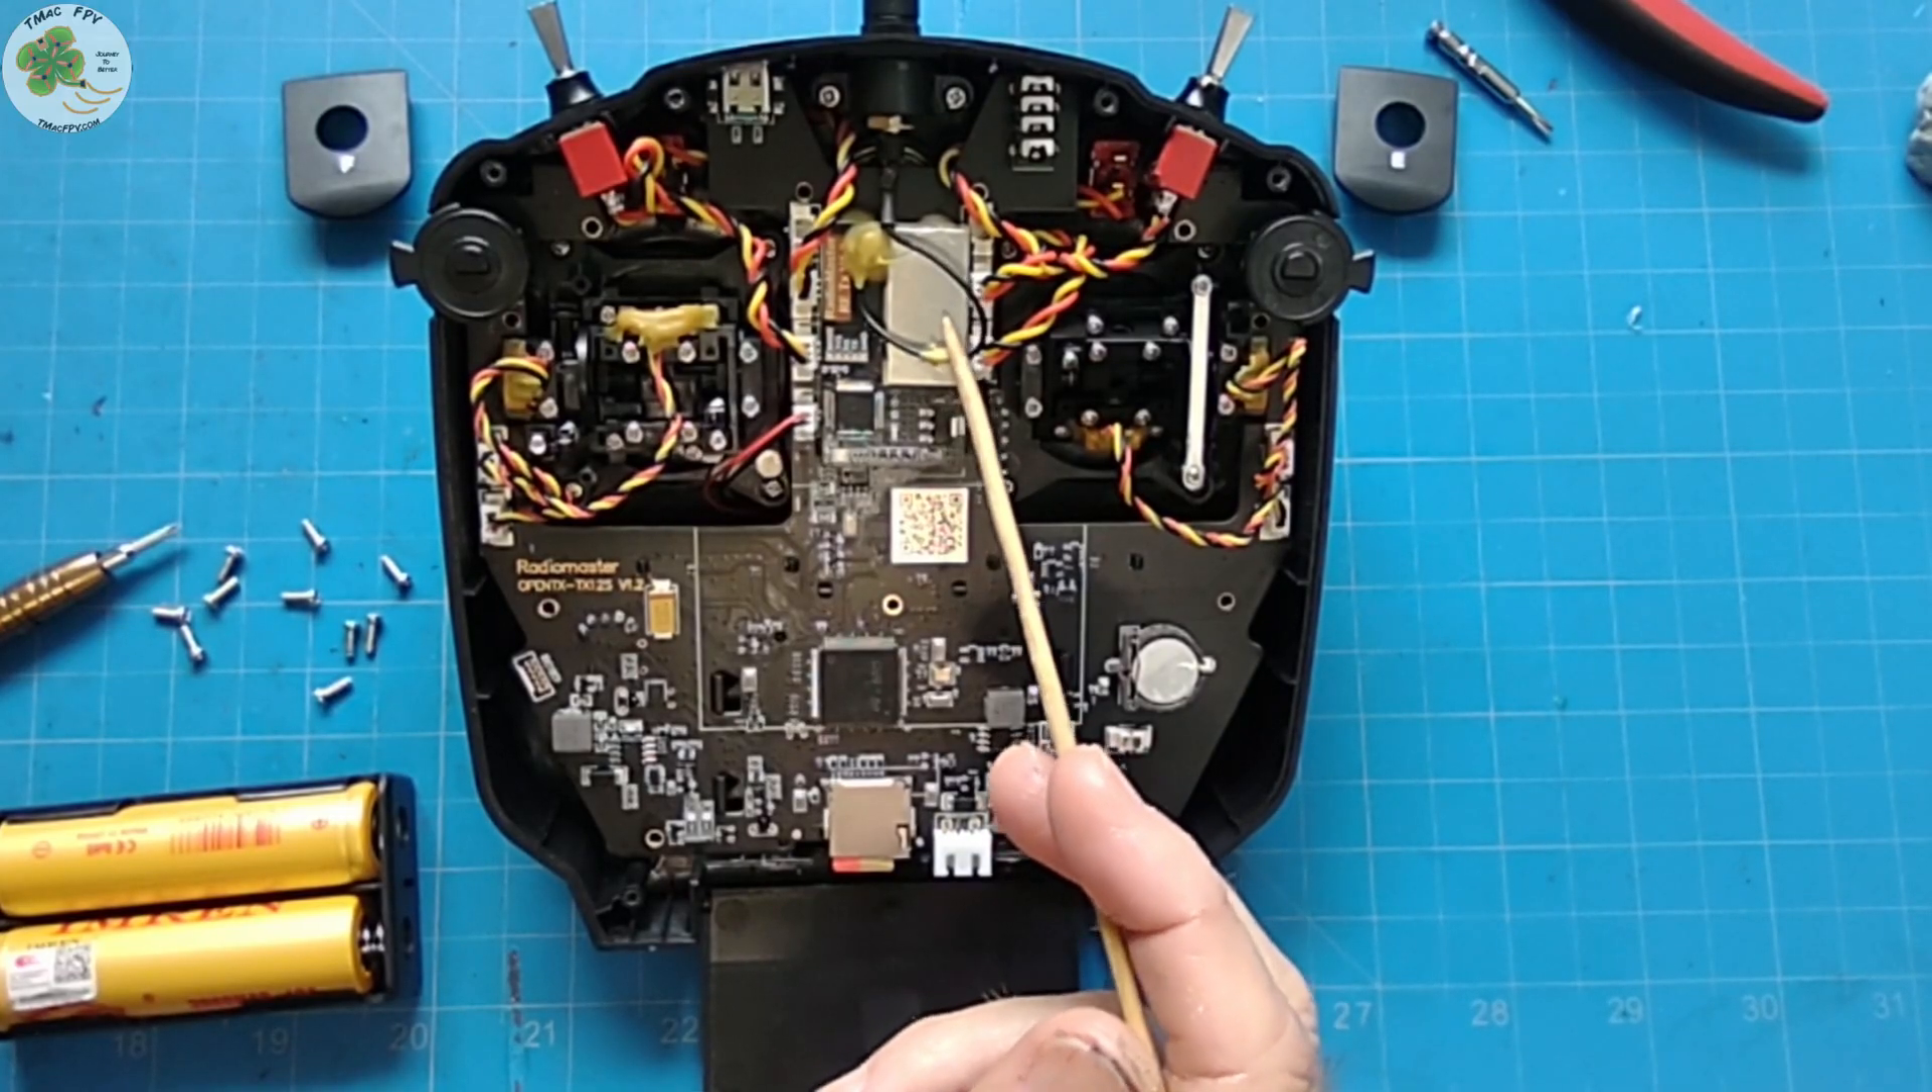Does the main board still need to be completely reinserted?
No.